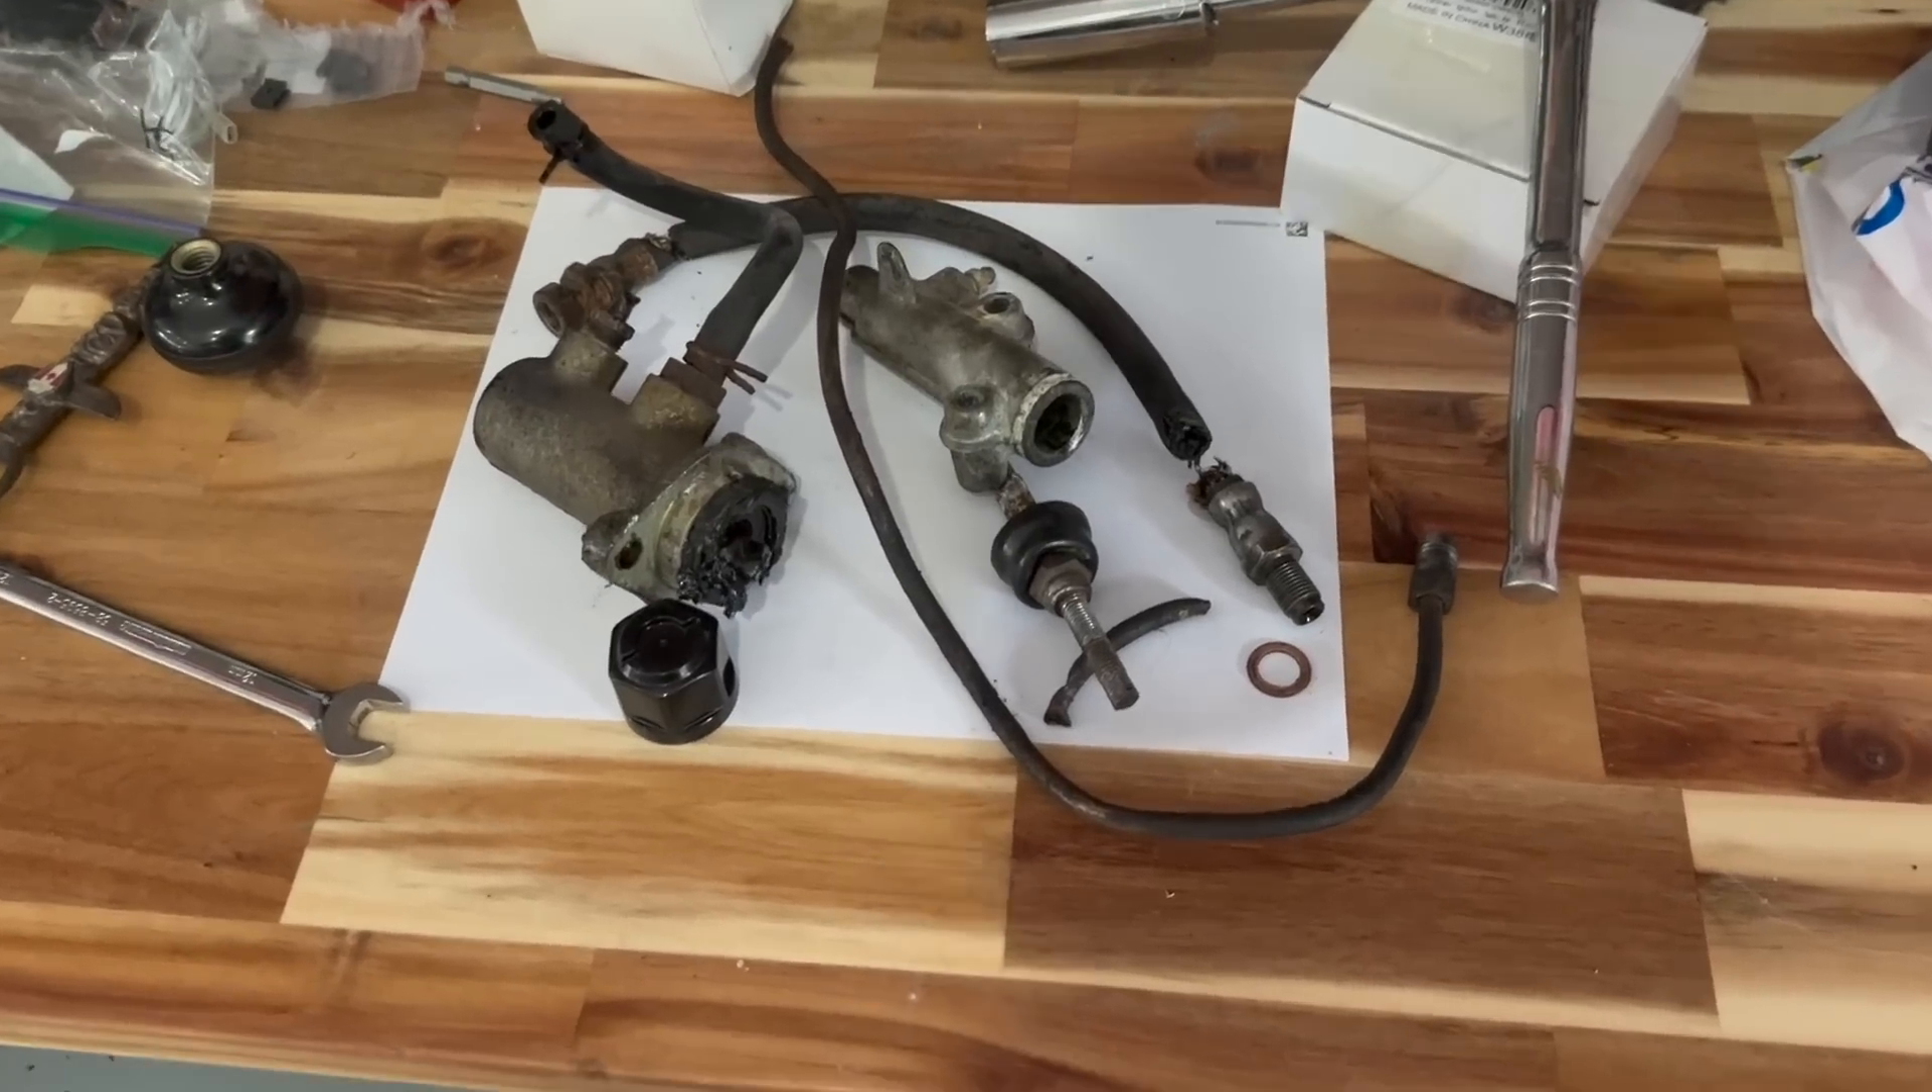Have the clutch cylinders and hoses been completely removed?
Yes.